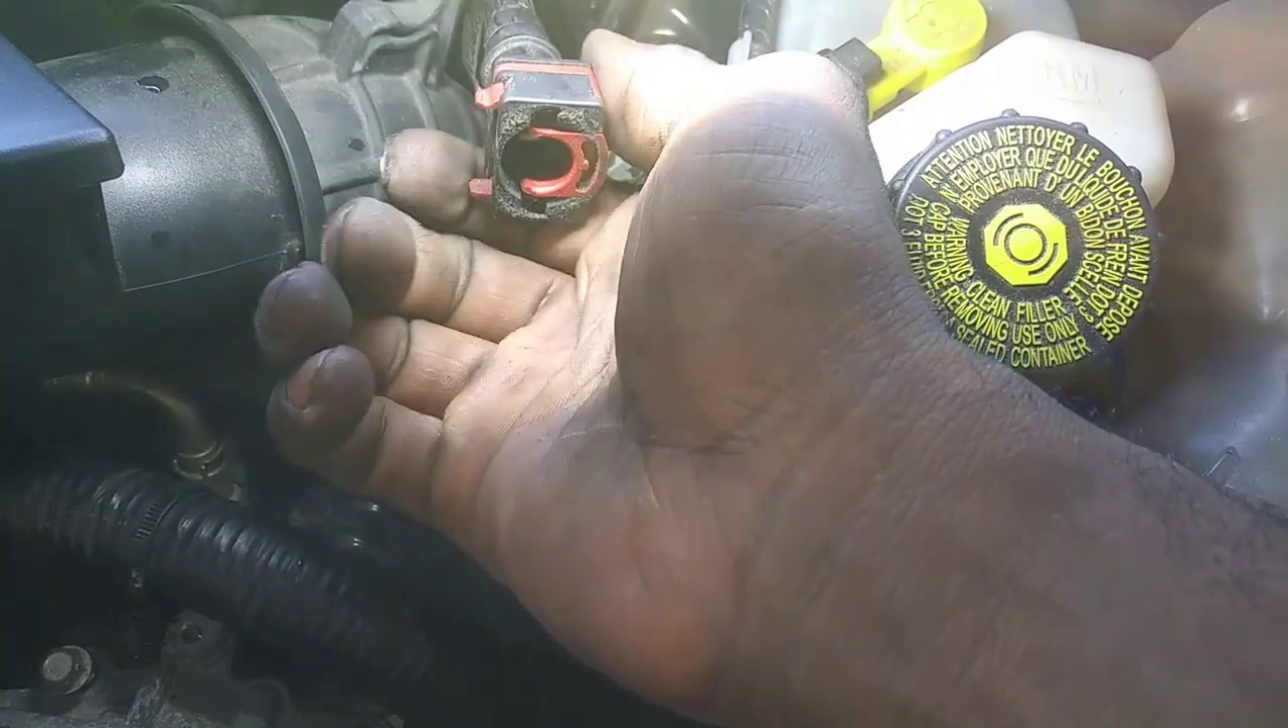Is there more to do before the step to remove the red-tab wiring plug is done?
No.